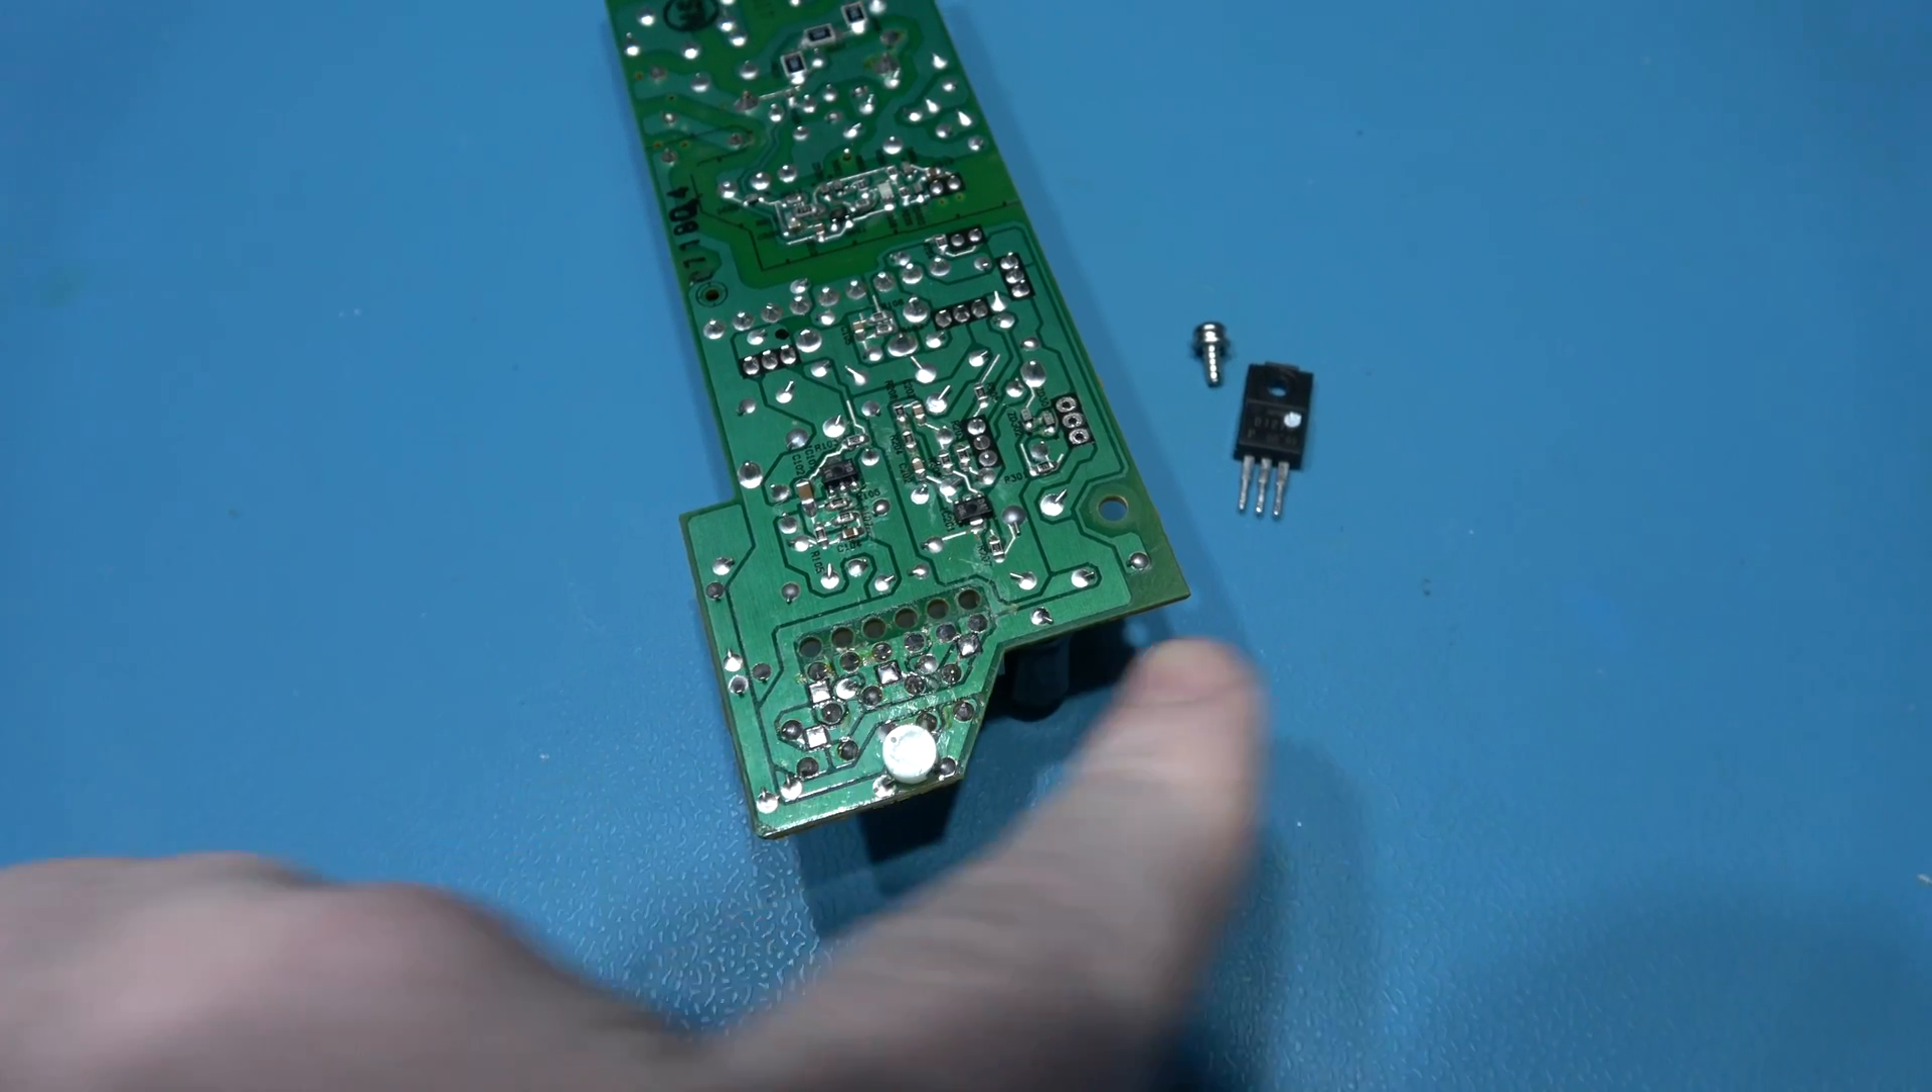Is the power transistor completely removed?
Yes.